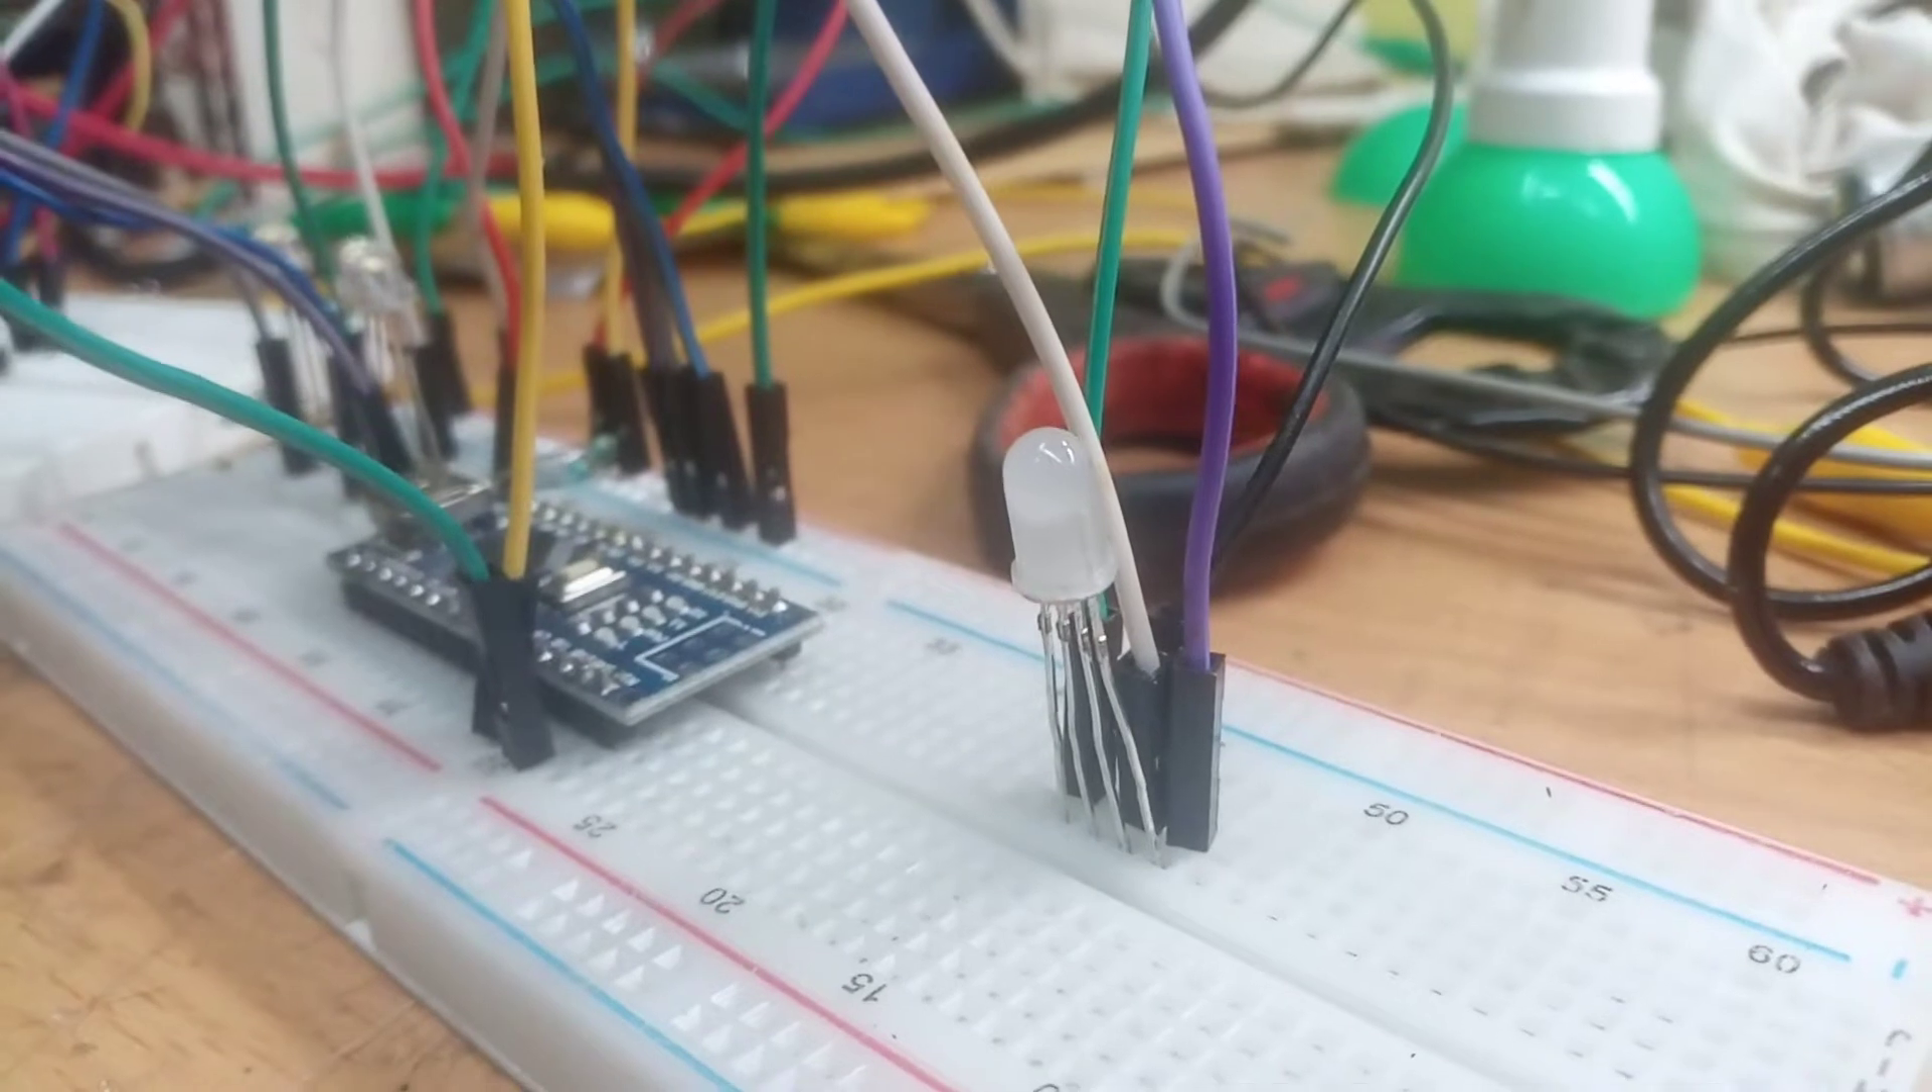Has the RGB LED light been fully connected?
Yes.